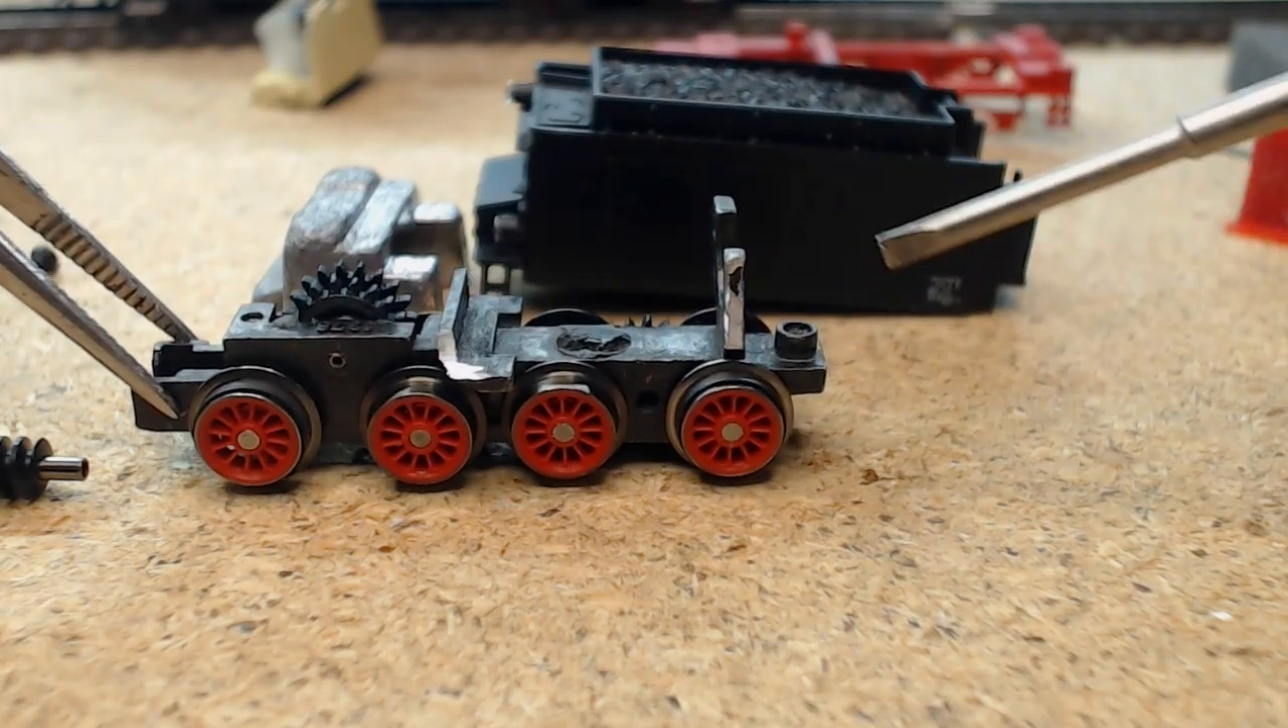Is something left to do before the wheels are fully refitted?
No.